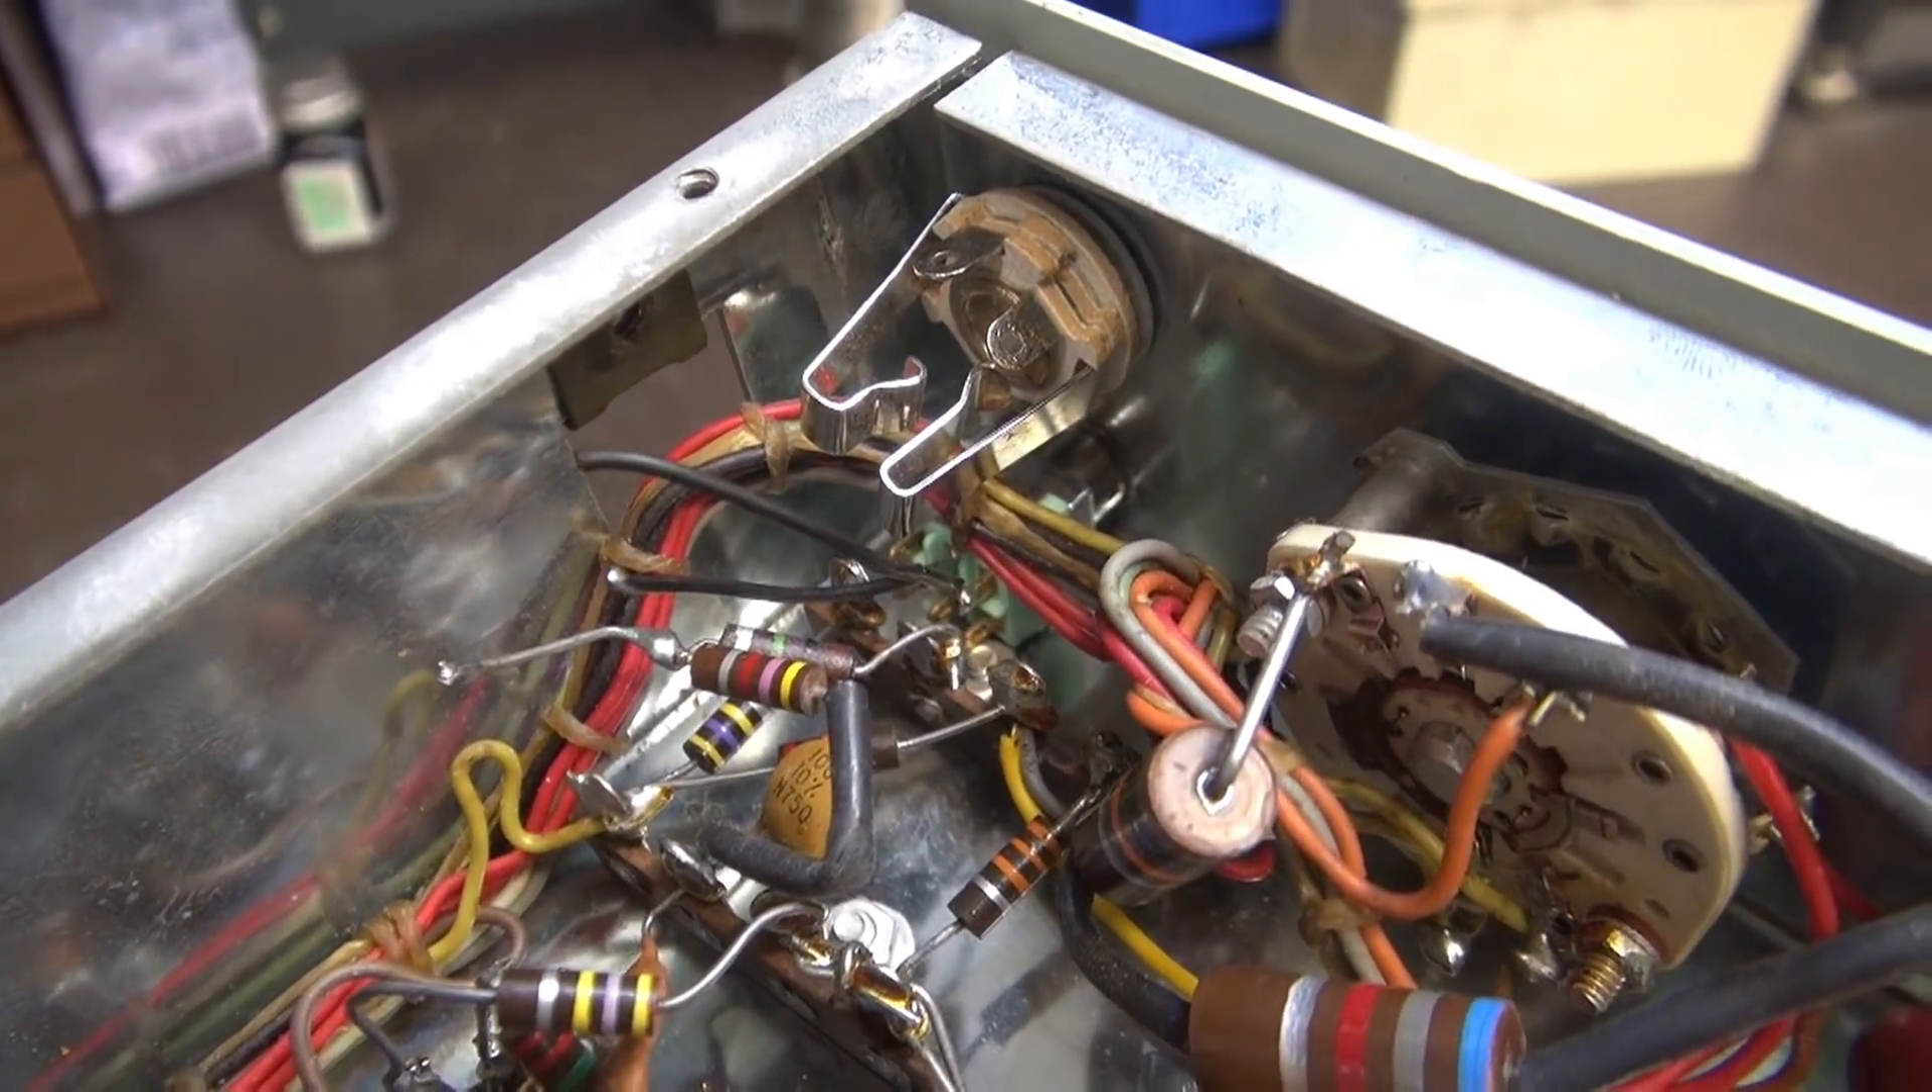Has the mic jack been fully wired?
No.